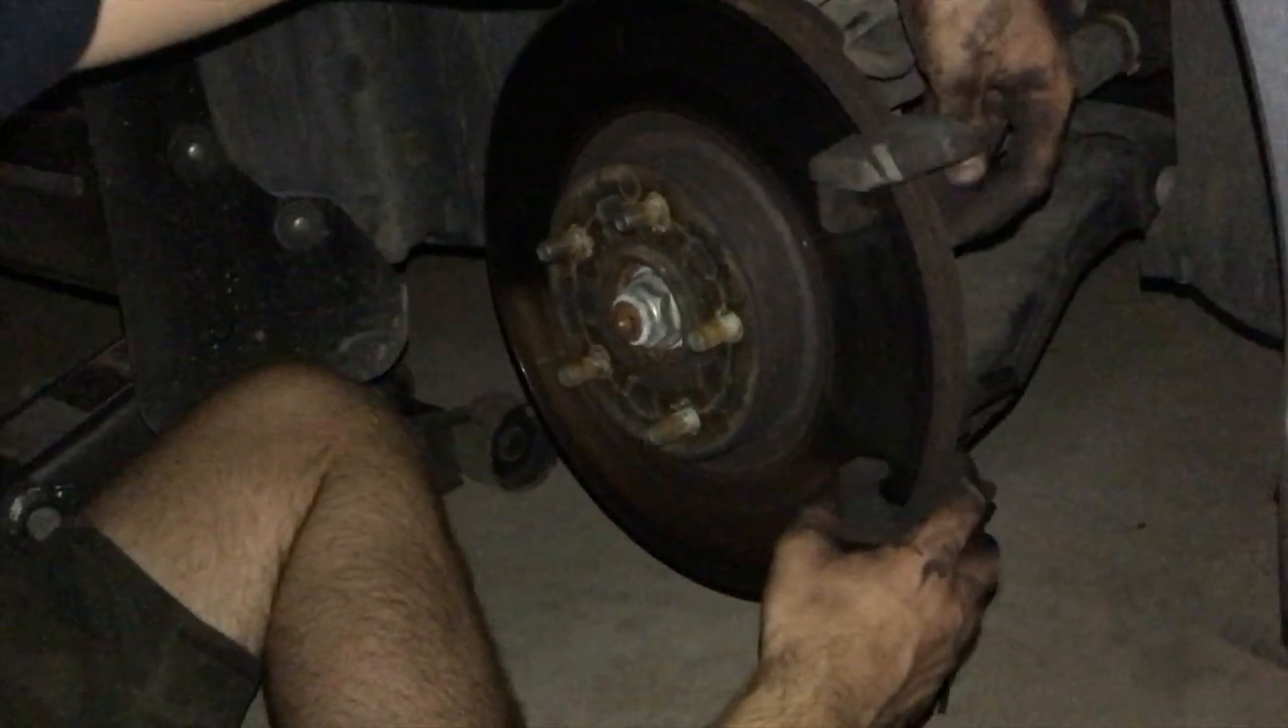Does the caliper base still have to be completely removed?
Yes.